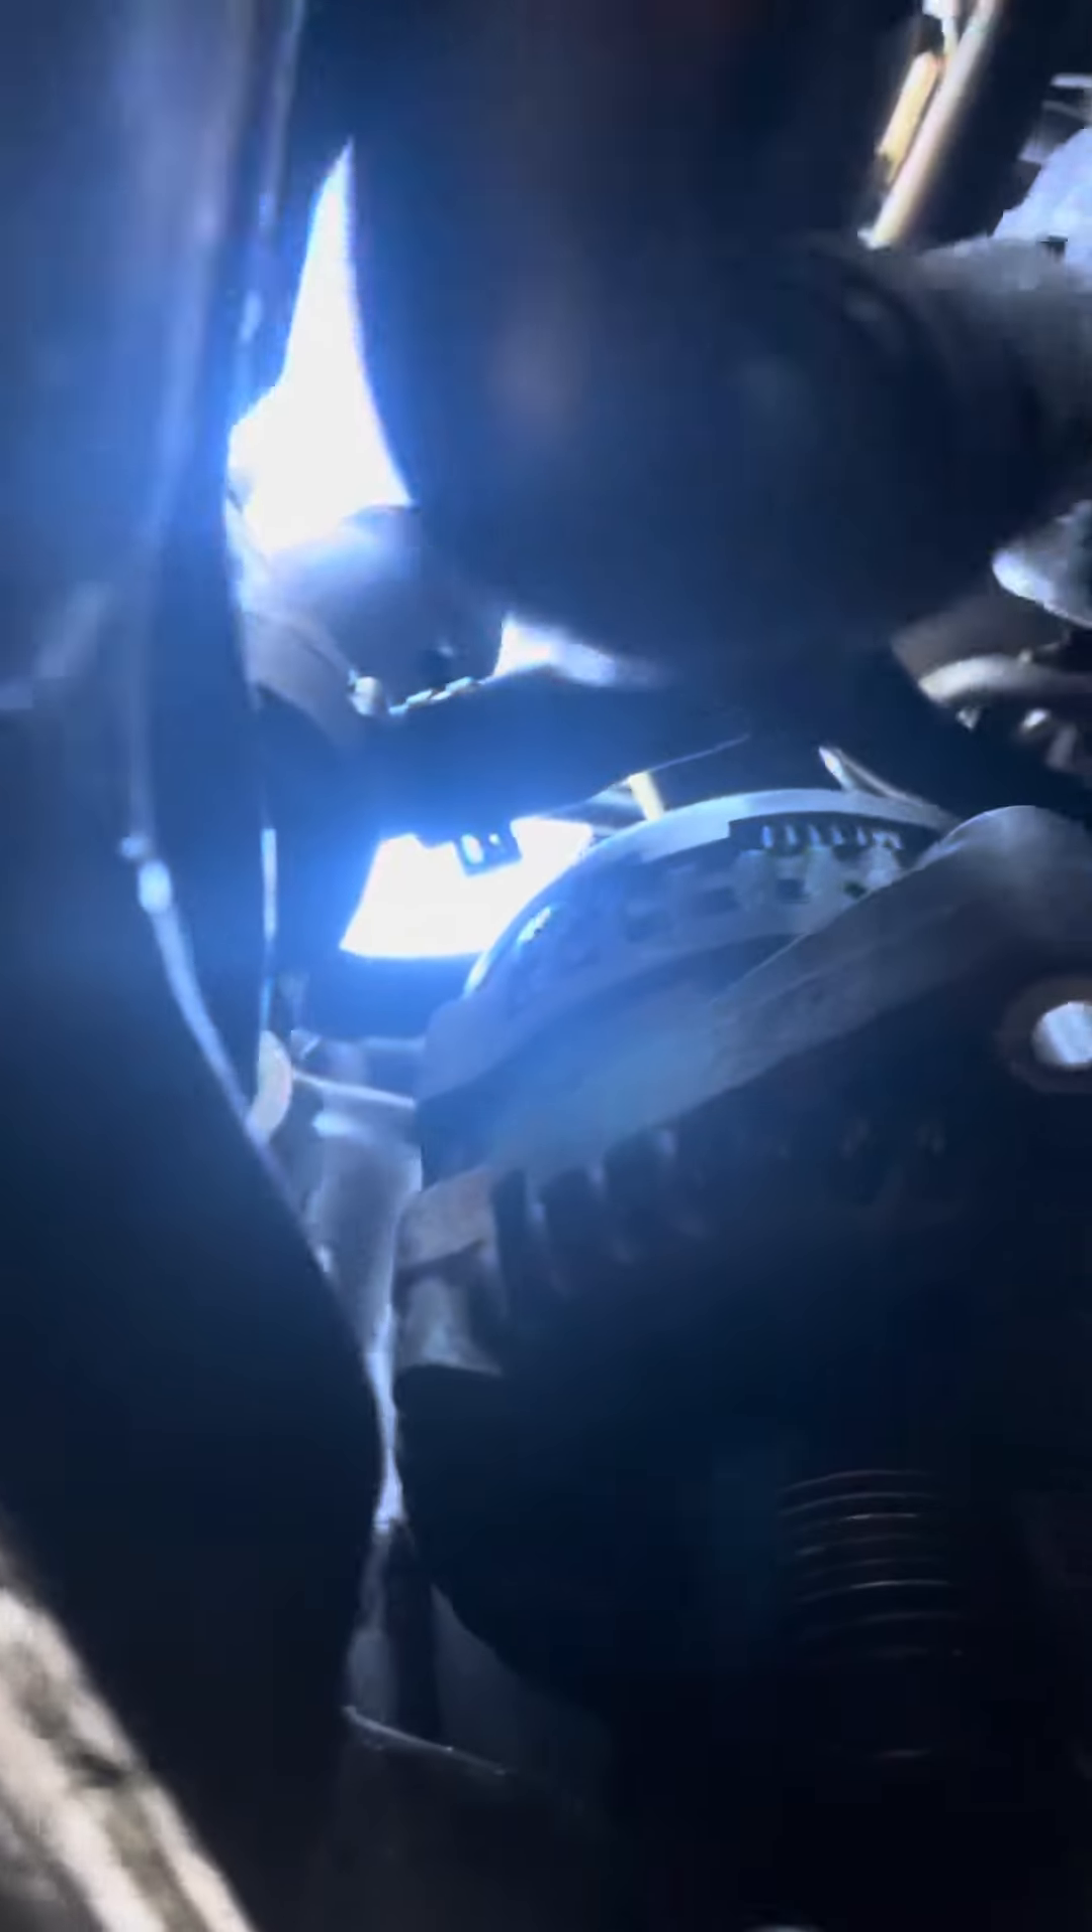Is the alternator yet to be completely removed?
Yes.